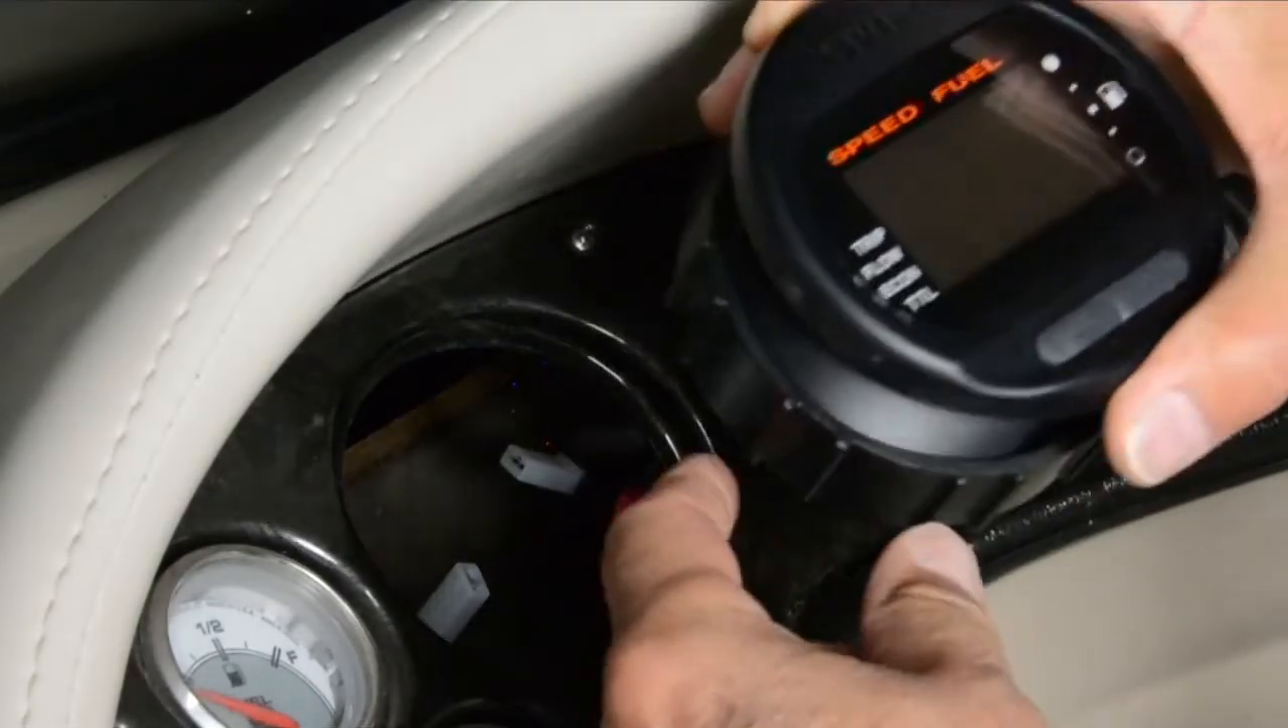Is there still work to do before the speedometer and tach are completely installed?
Yes.